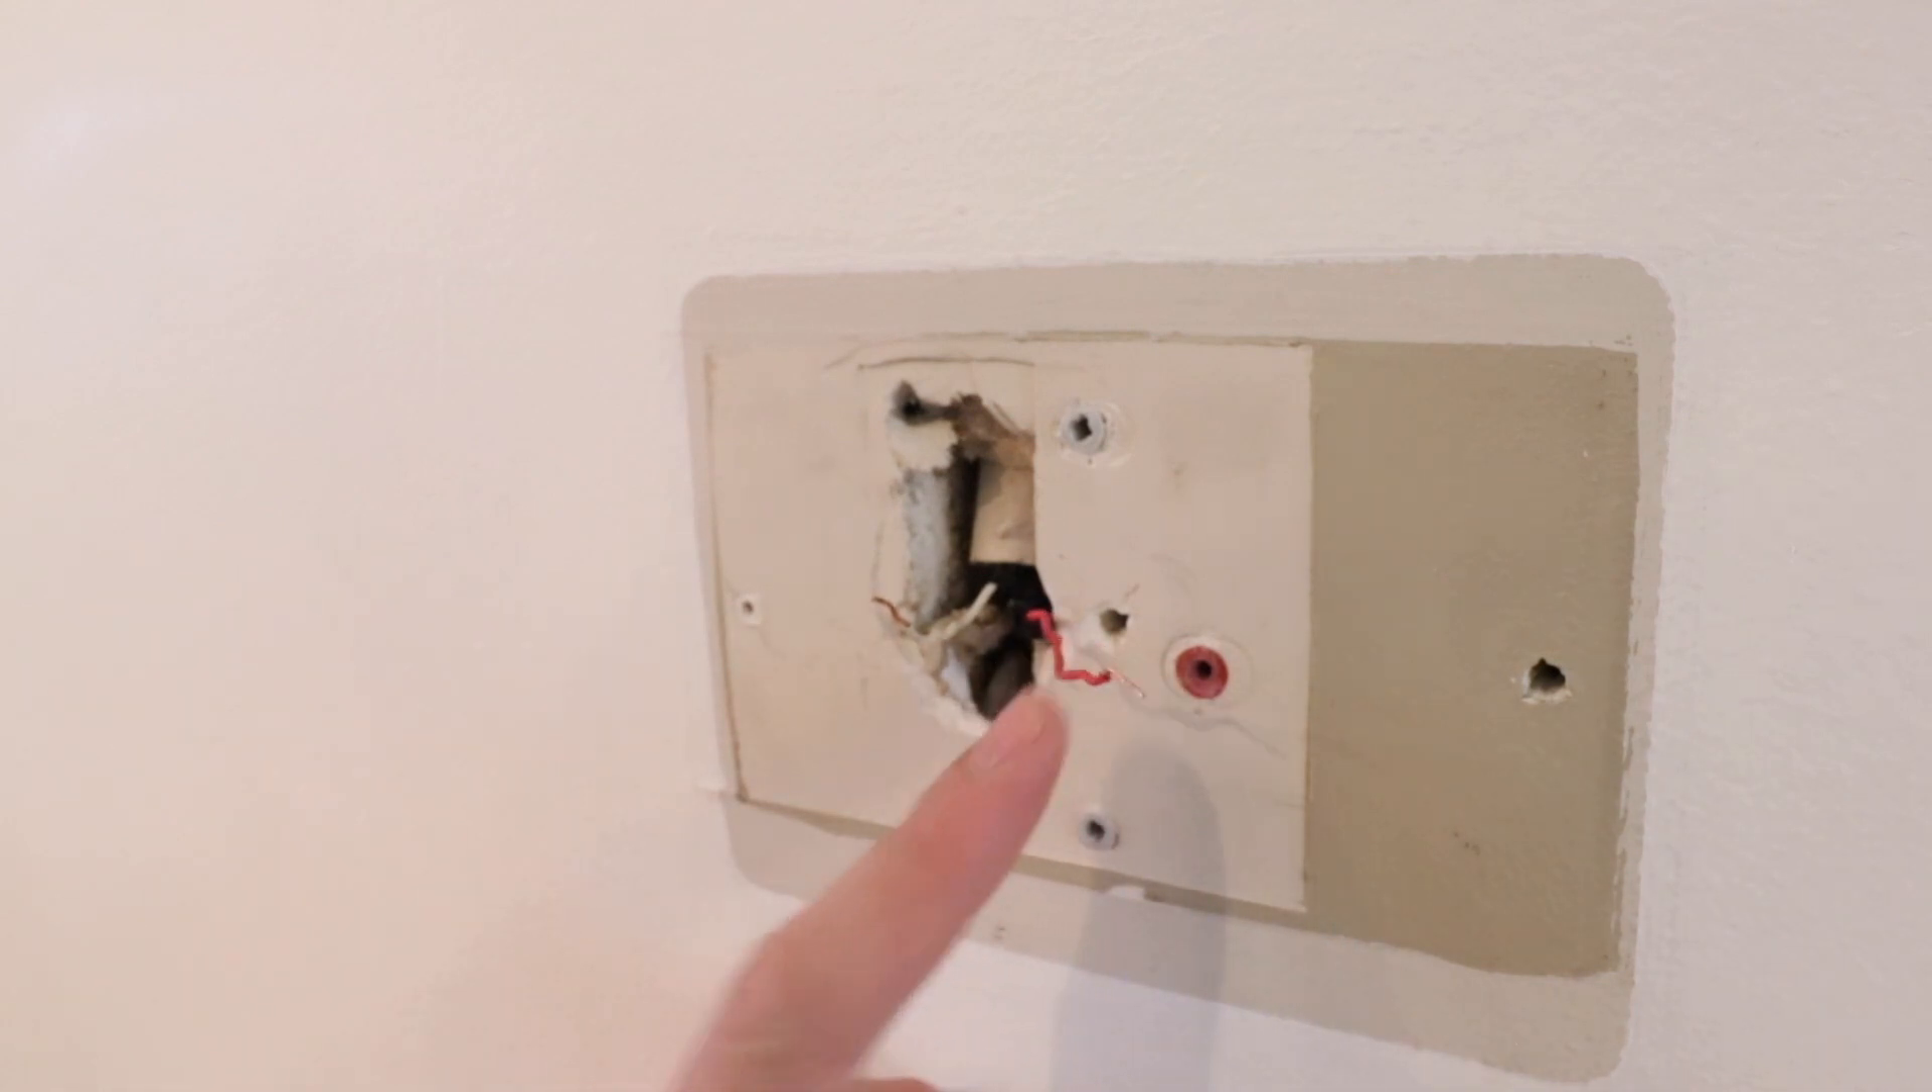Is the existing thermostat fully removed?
Yes.